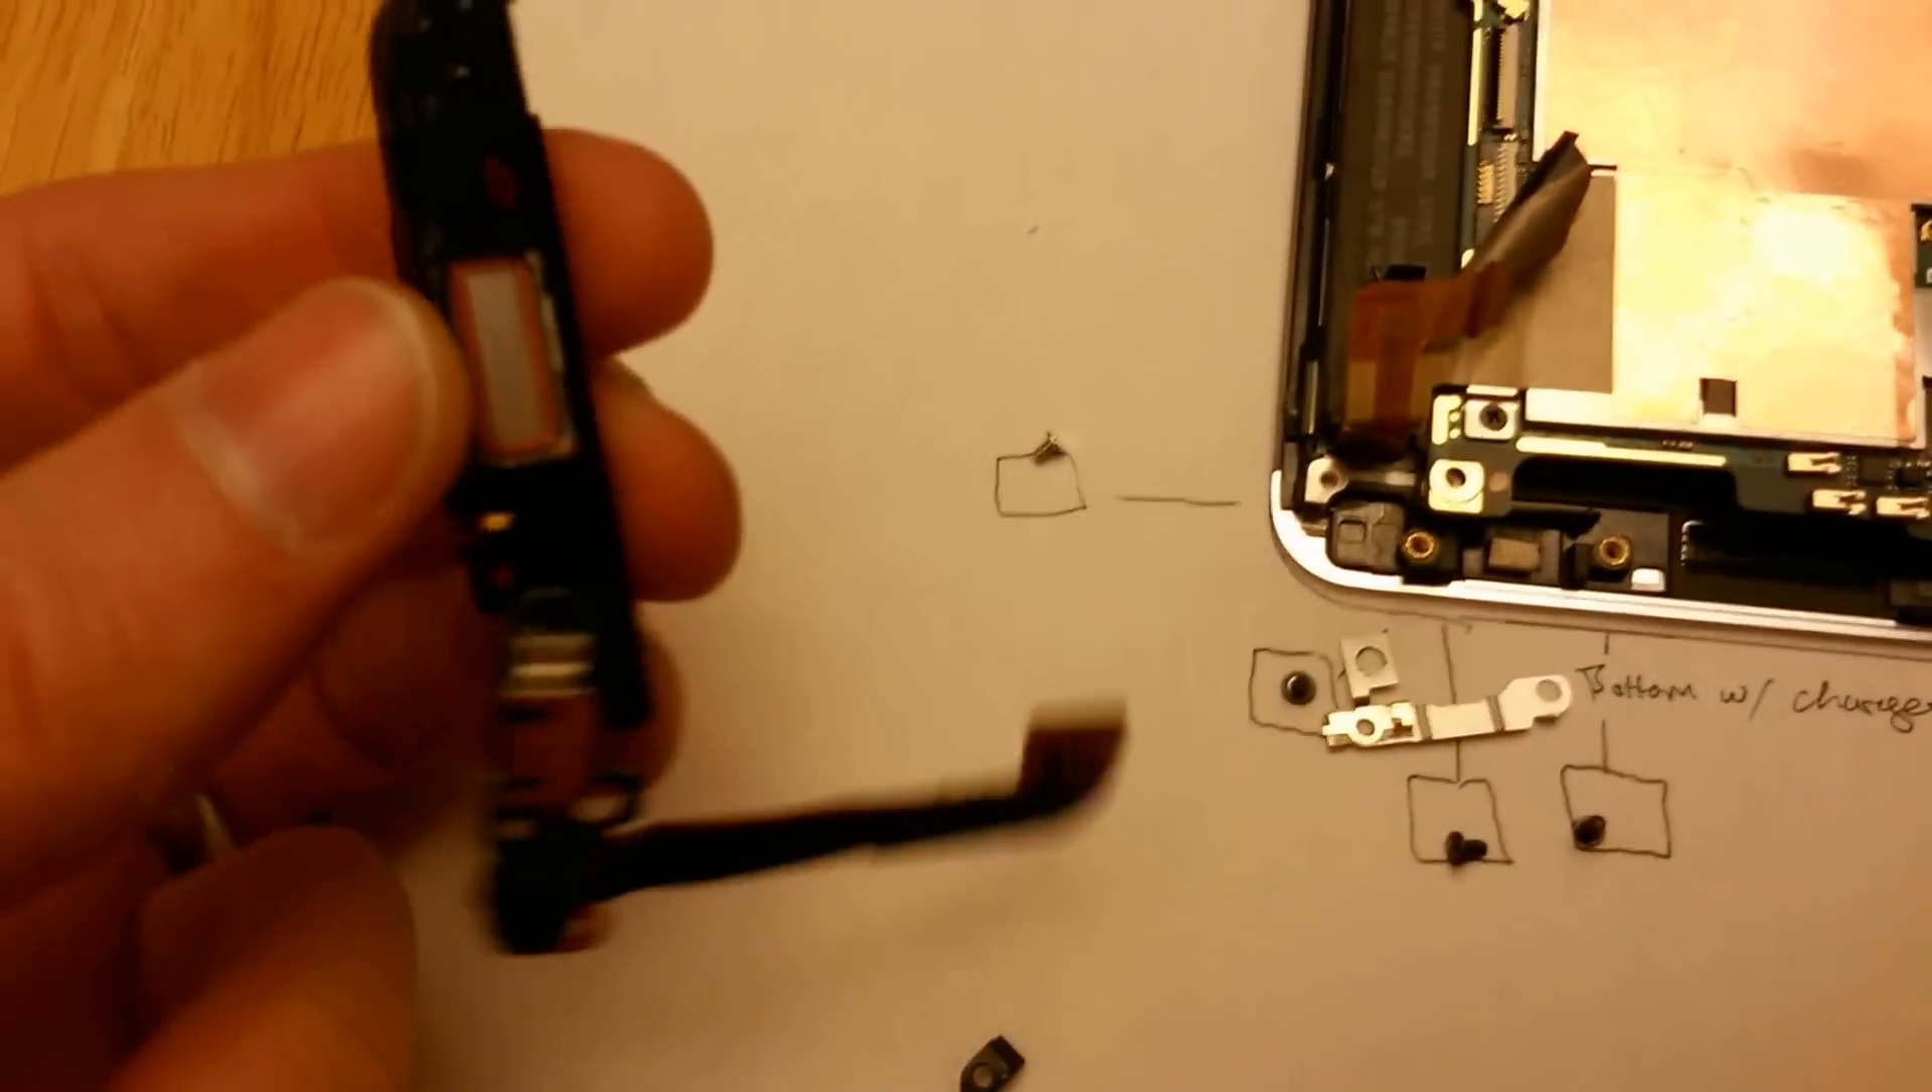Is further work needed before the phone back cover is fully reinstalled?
Yes.